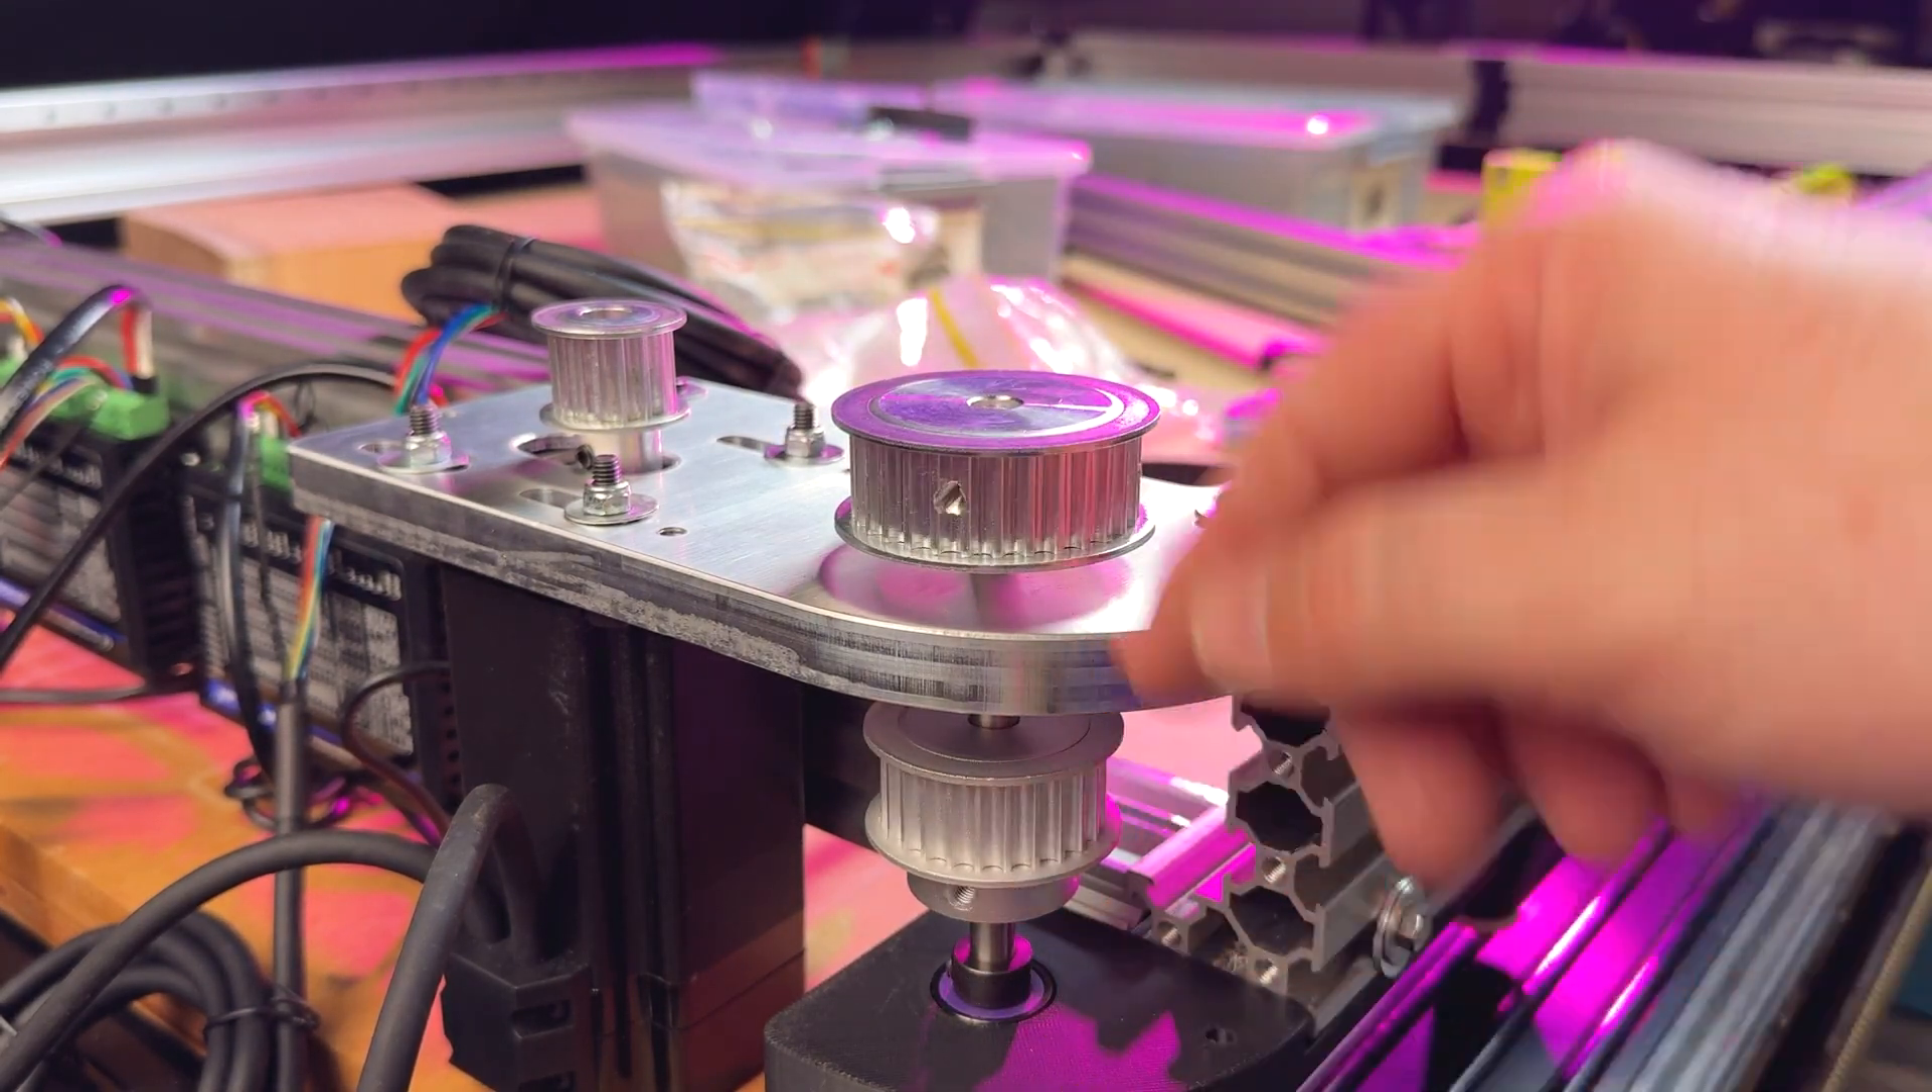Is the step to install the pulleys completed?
Yes.